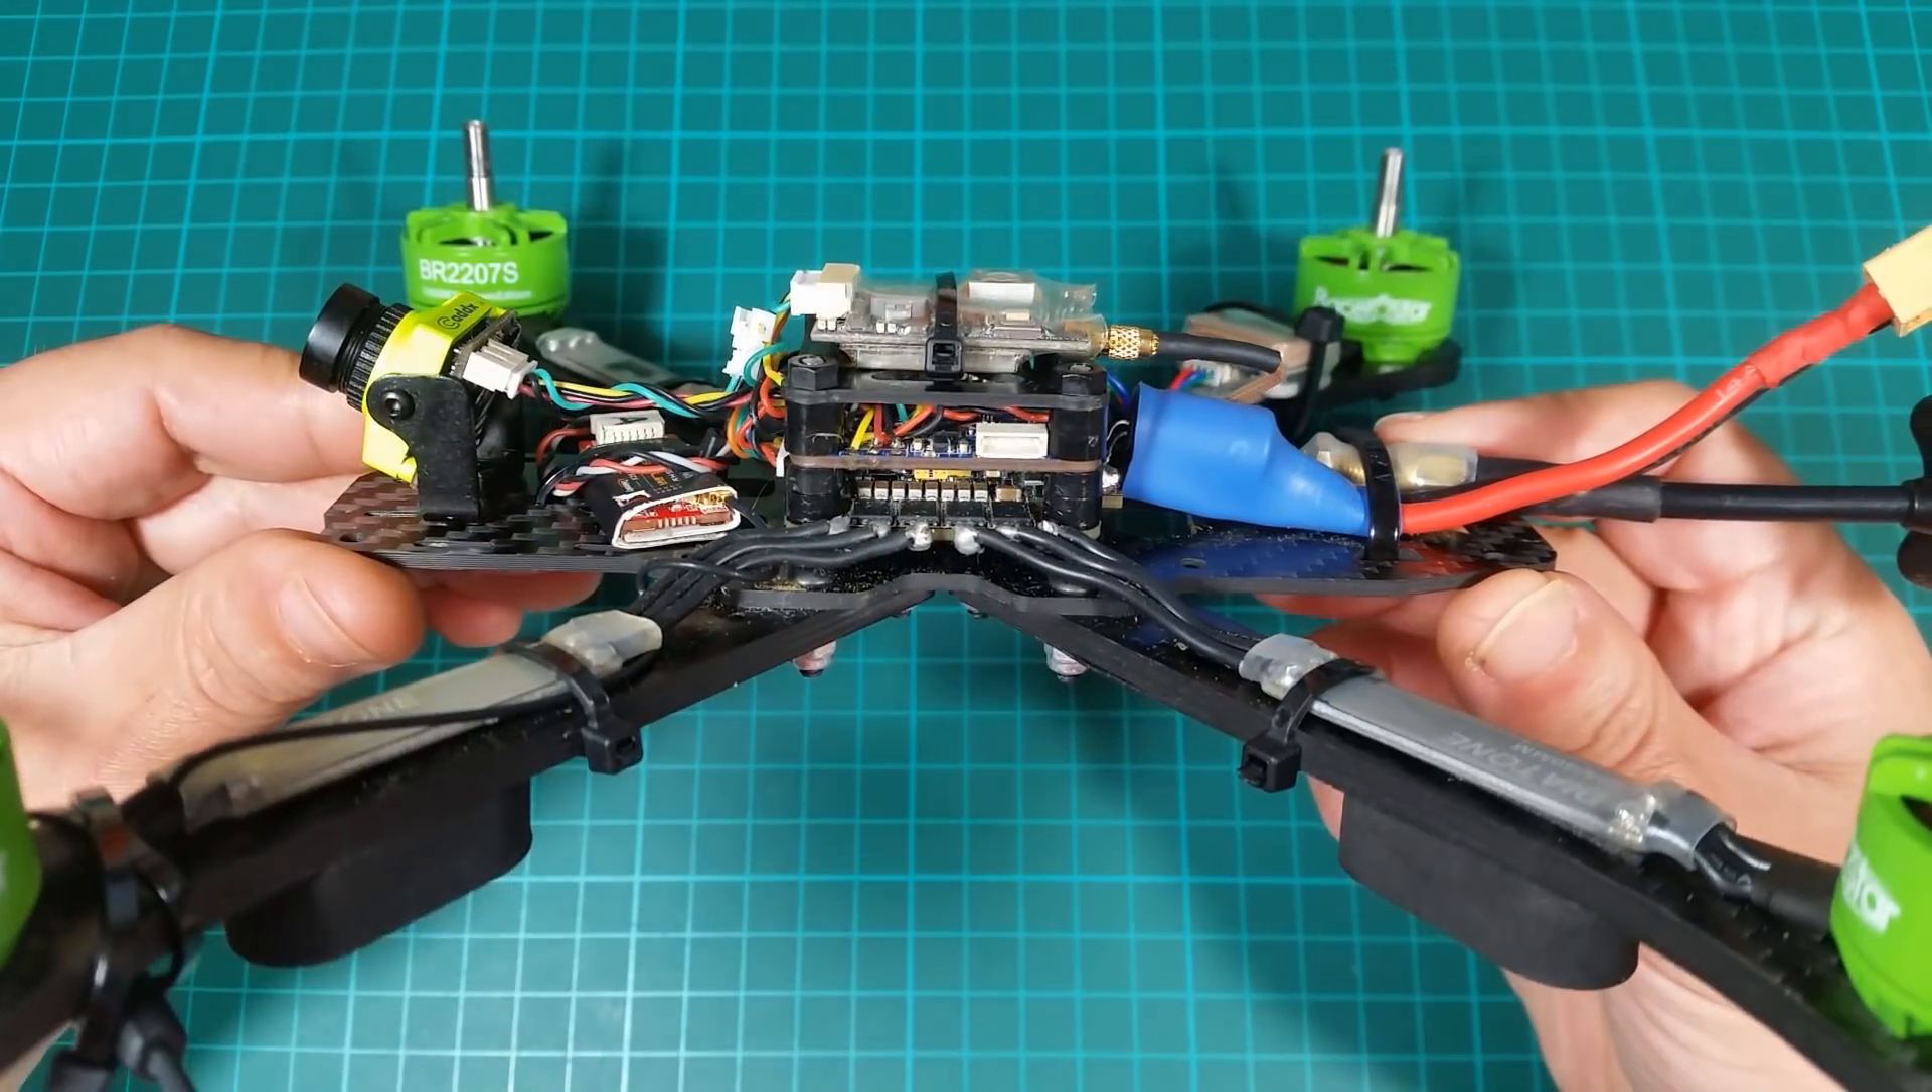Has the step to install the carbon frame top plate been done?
No.